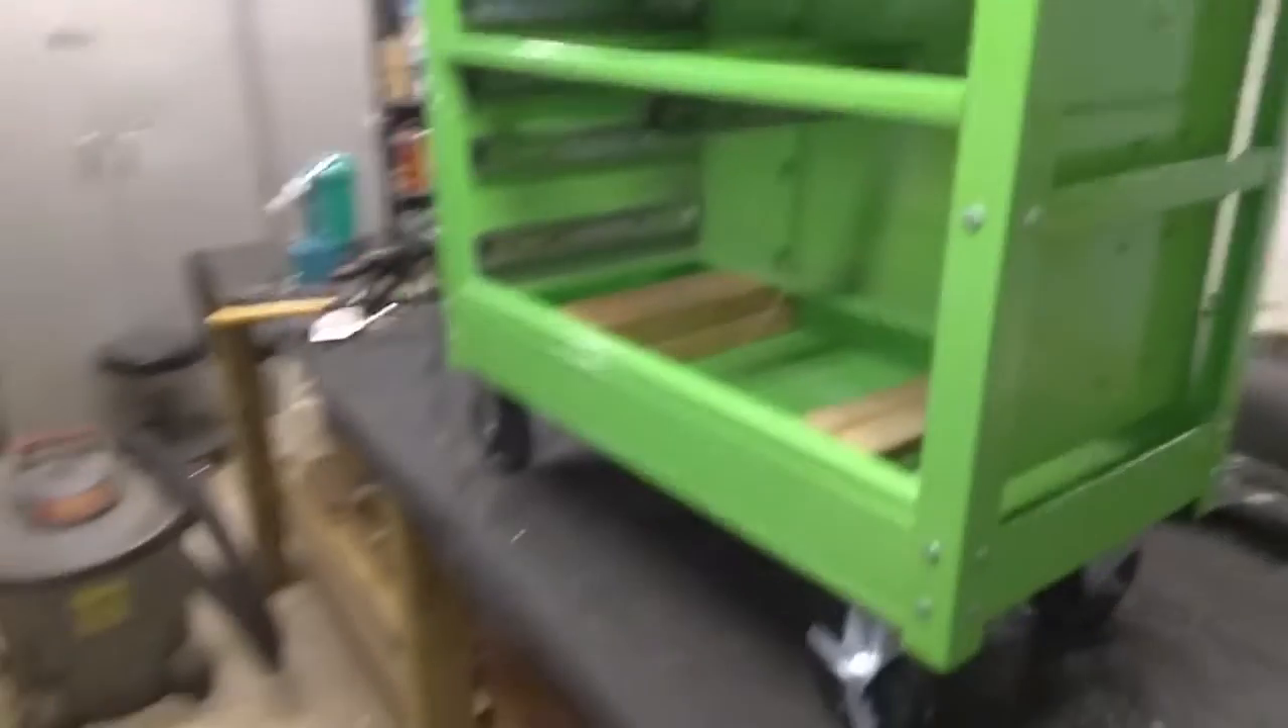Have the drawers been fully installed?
No.